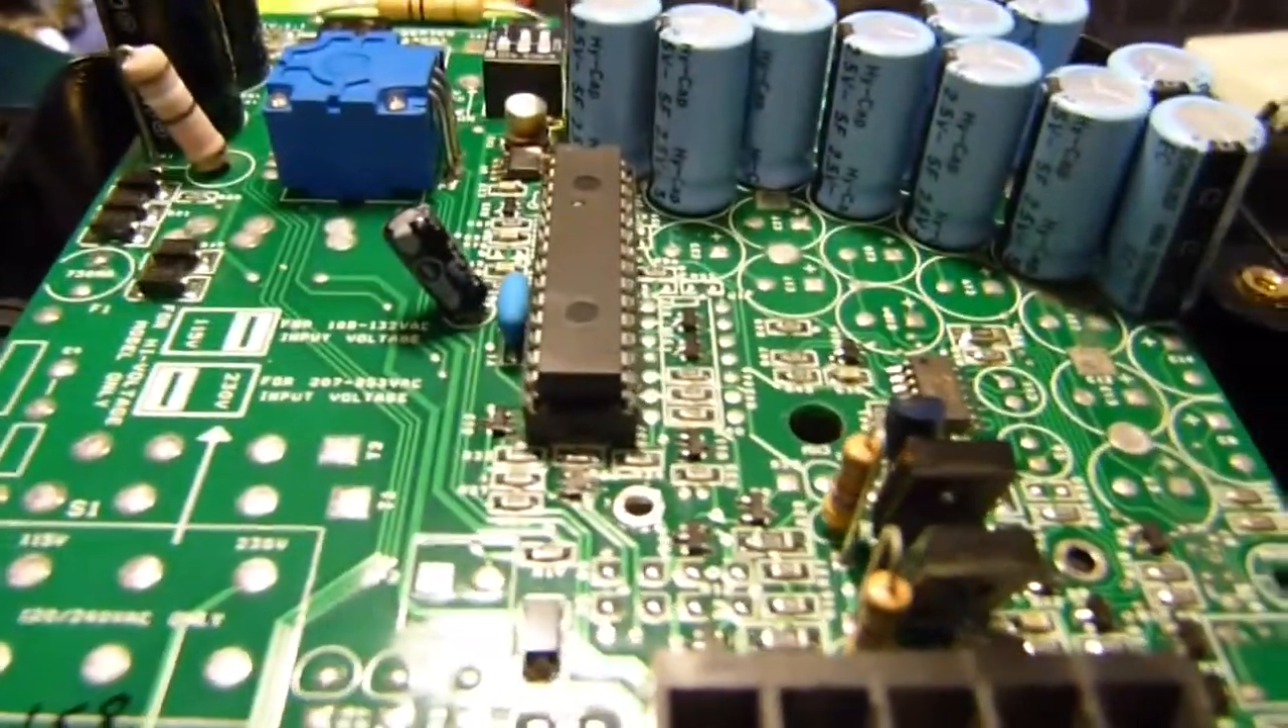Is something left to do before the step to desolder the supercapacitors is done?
Yes.